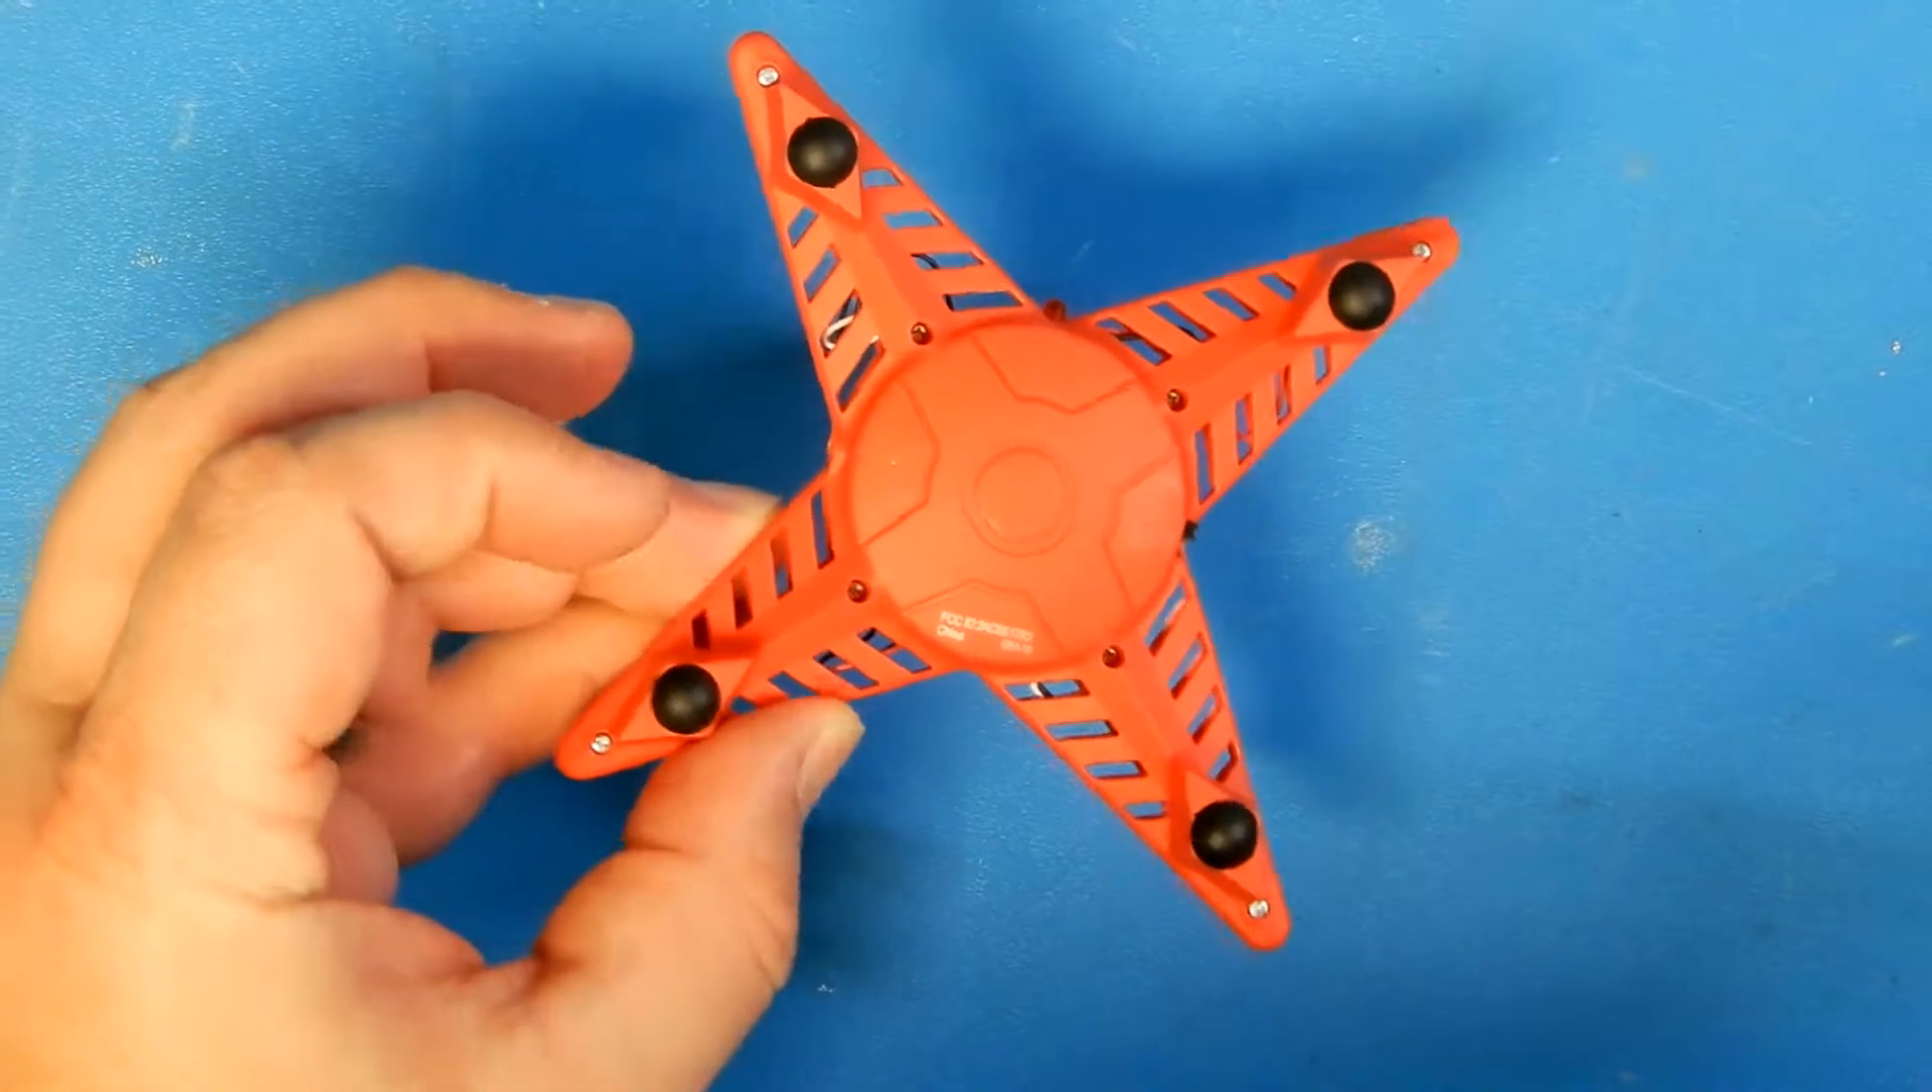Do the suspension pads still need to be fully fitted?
No.